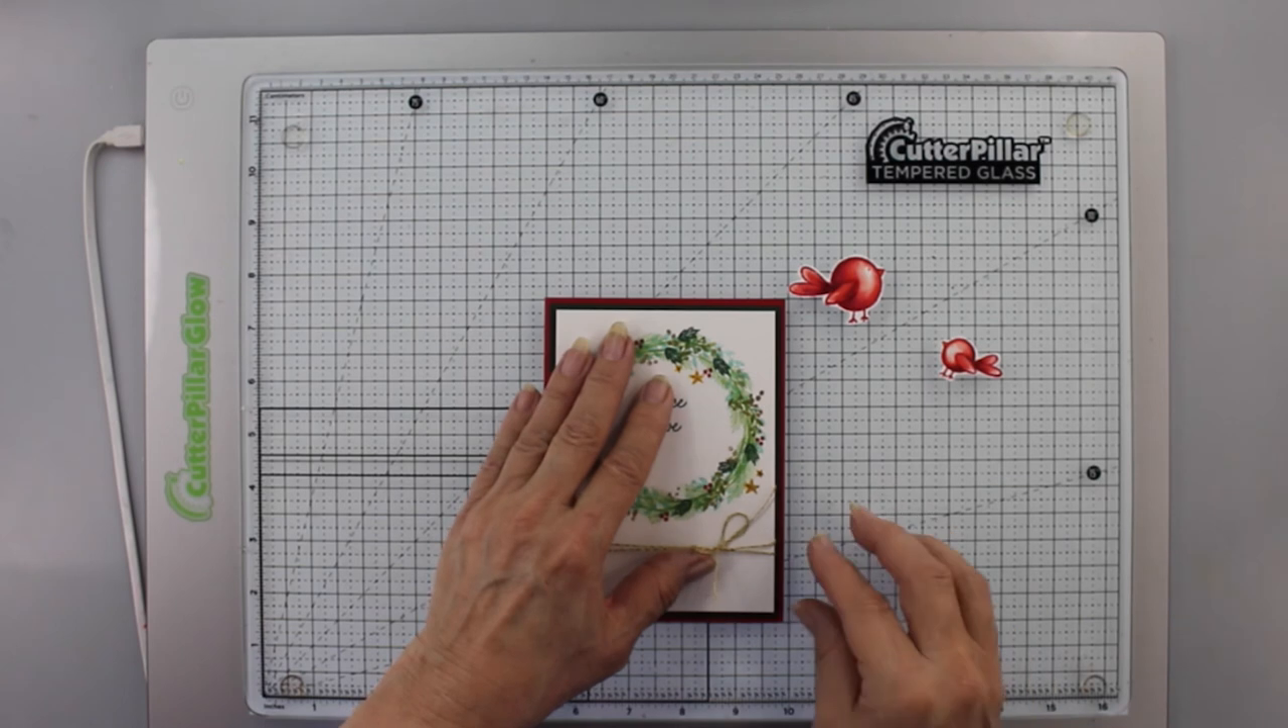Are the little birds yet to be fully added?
Yes.